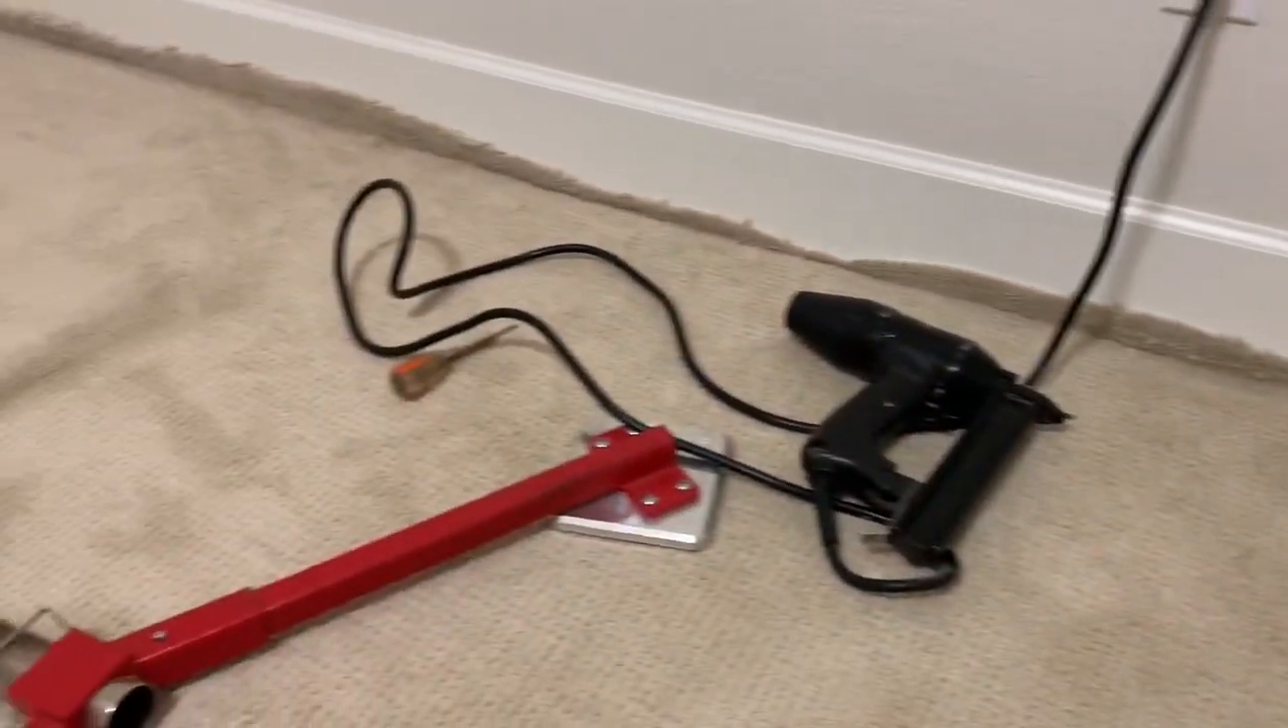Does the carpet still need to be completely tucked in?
Yes.